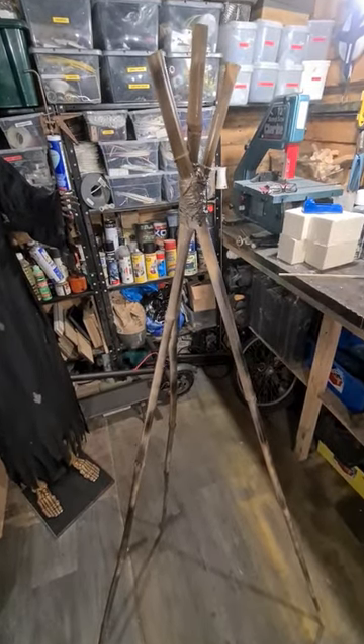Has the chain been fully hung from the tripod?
No.